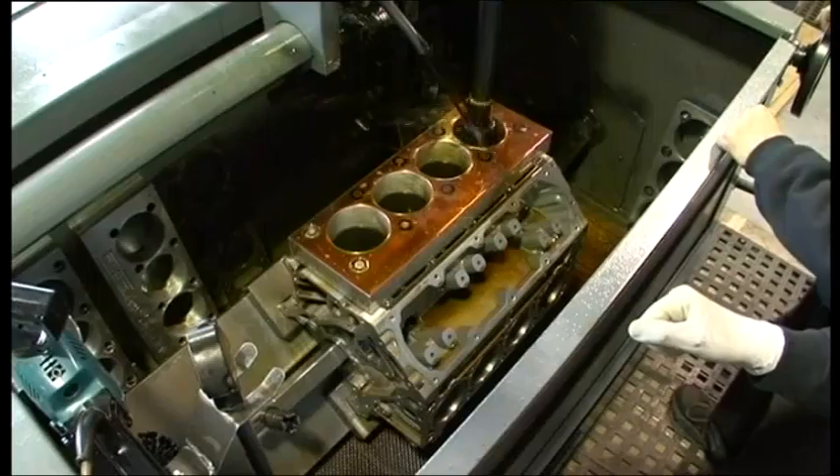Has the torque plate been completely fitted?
Yes.